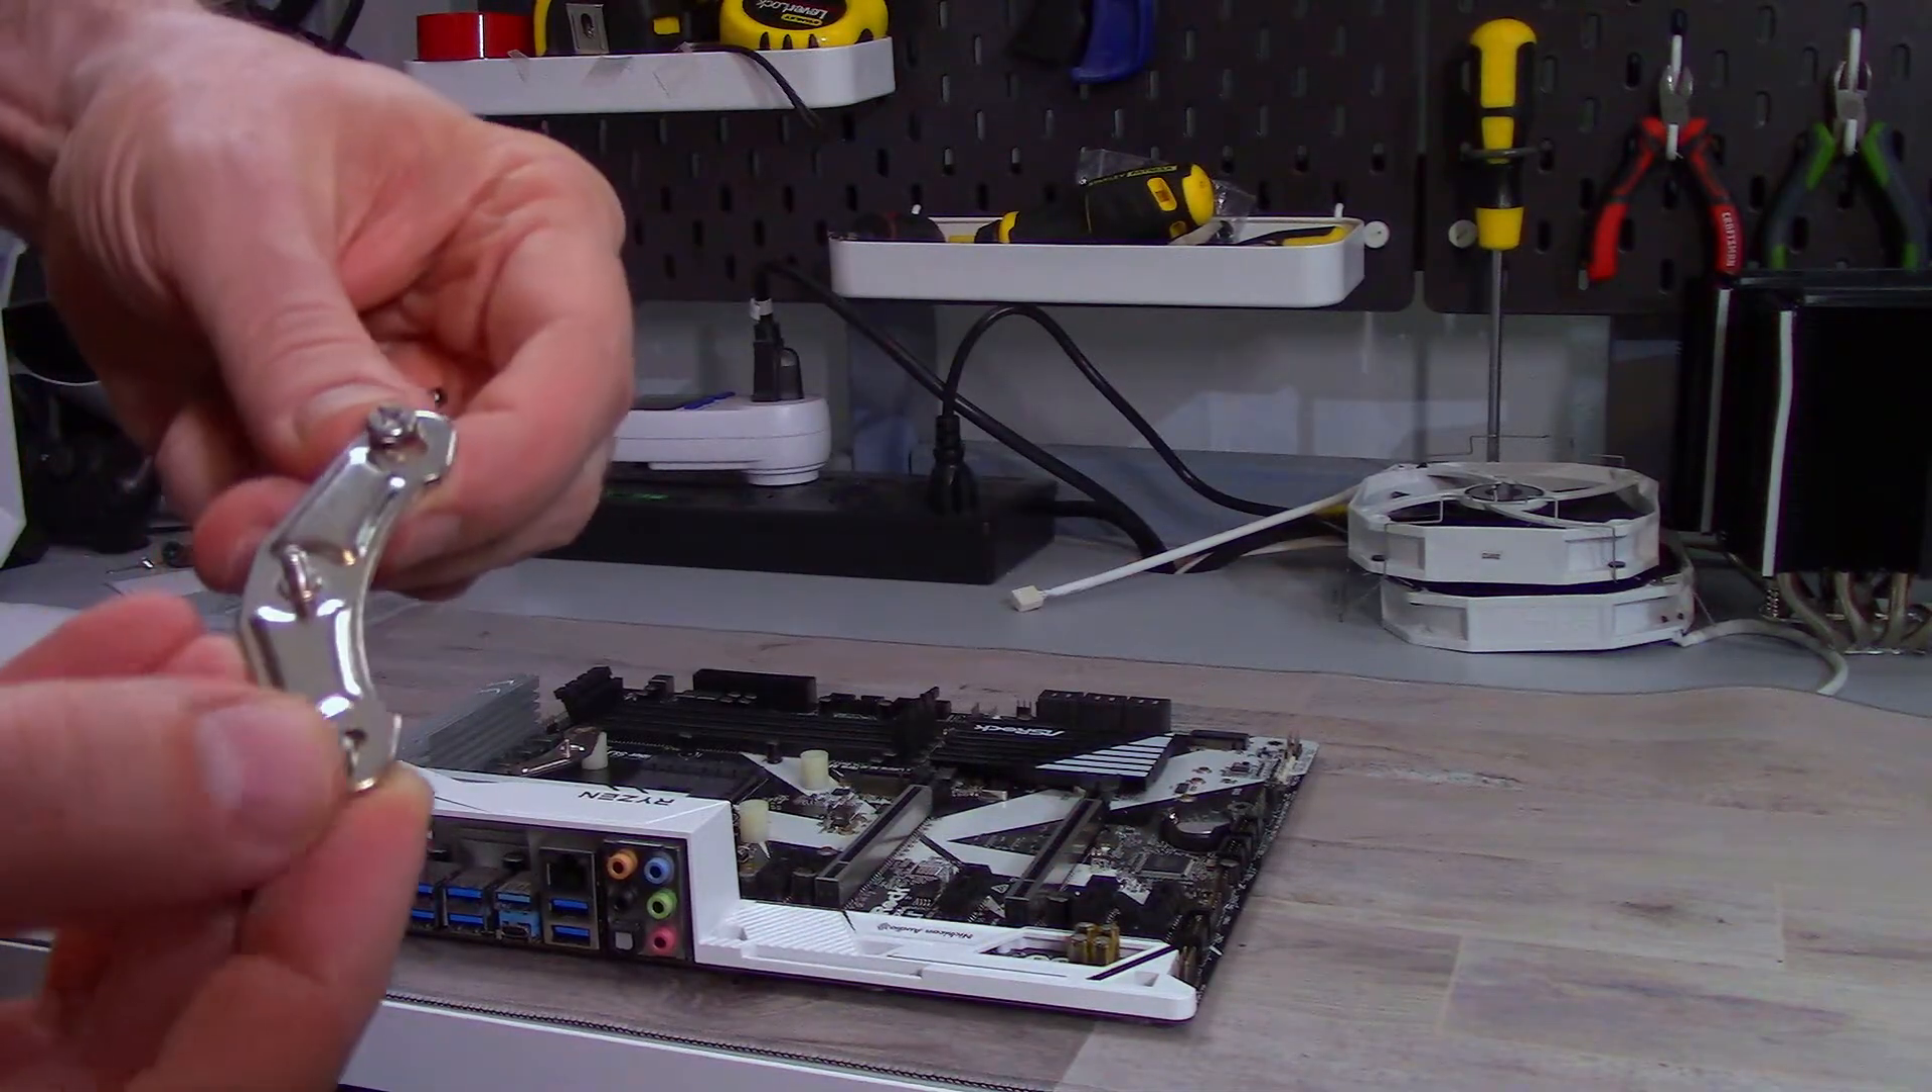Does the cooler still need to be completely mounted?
Yes.